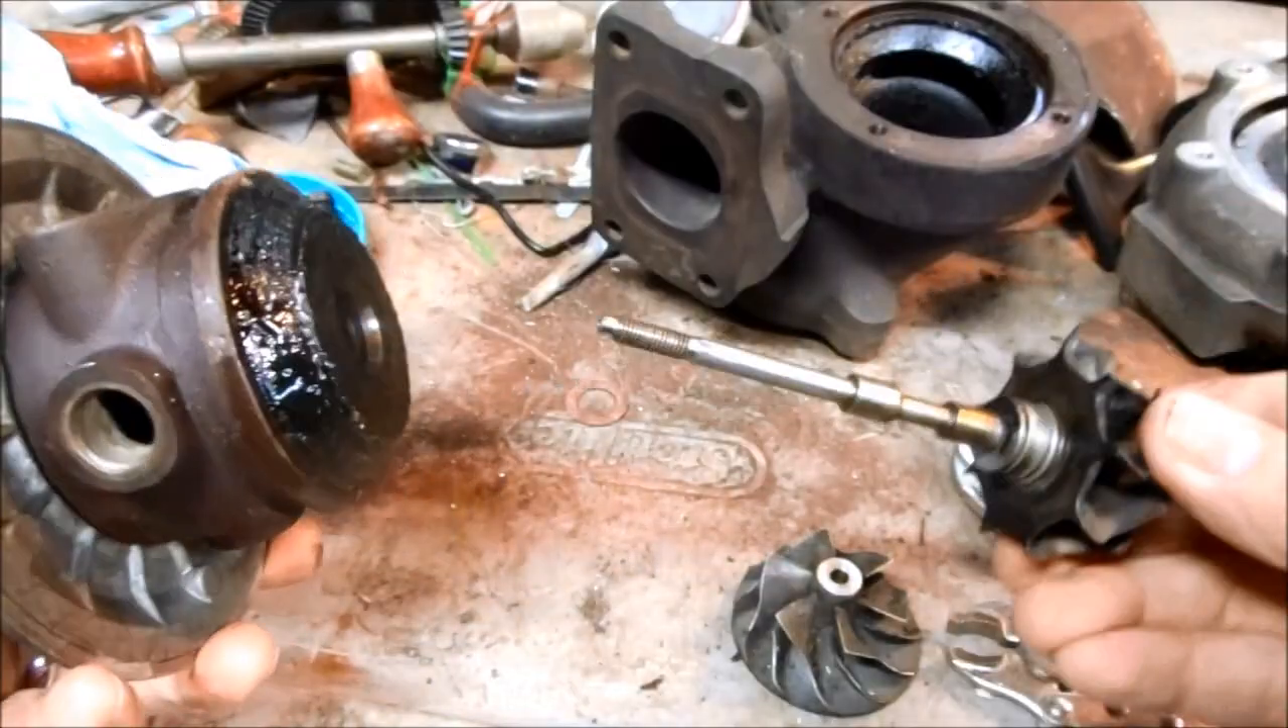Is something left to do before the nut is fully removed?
No.